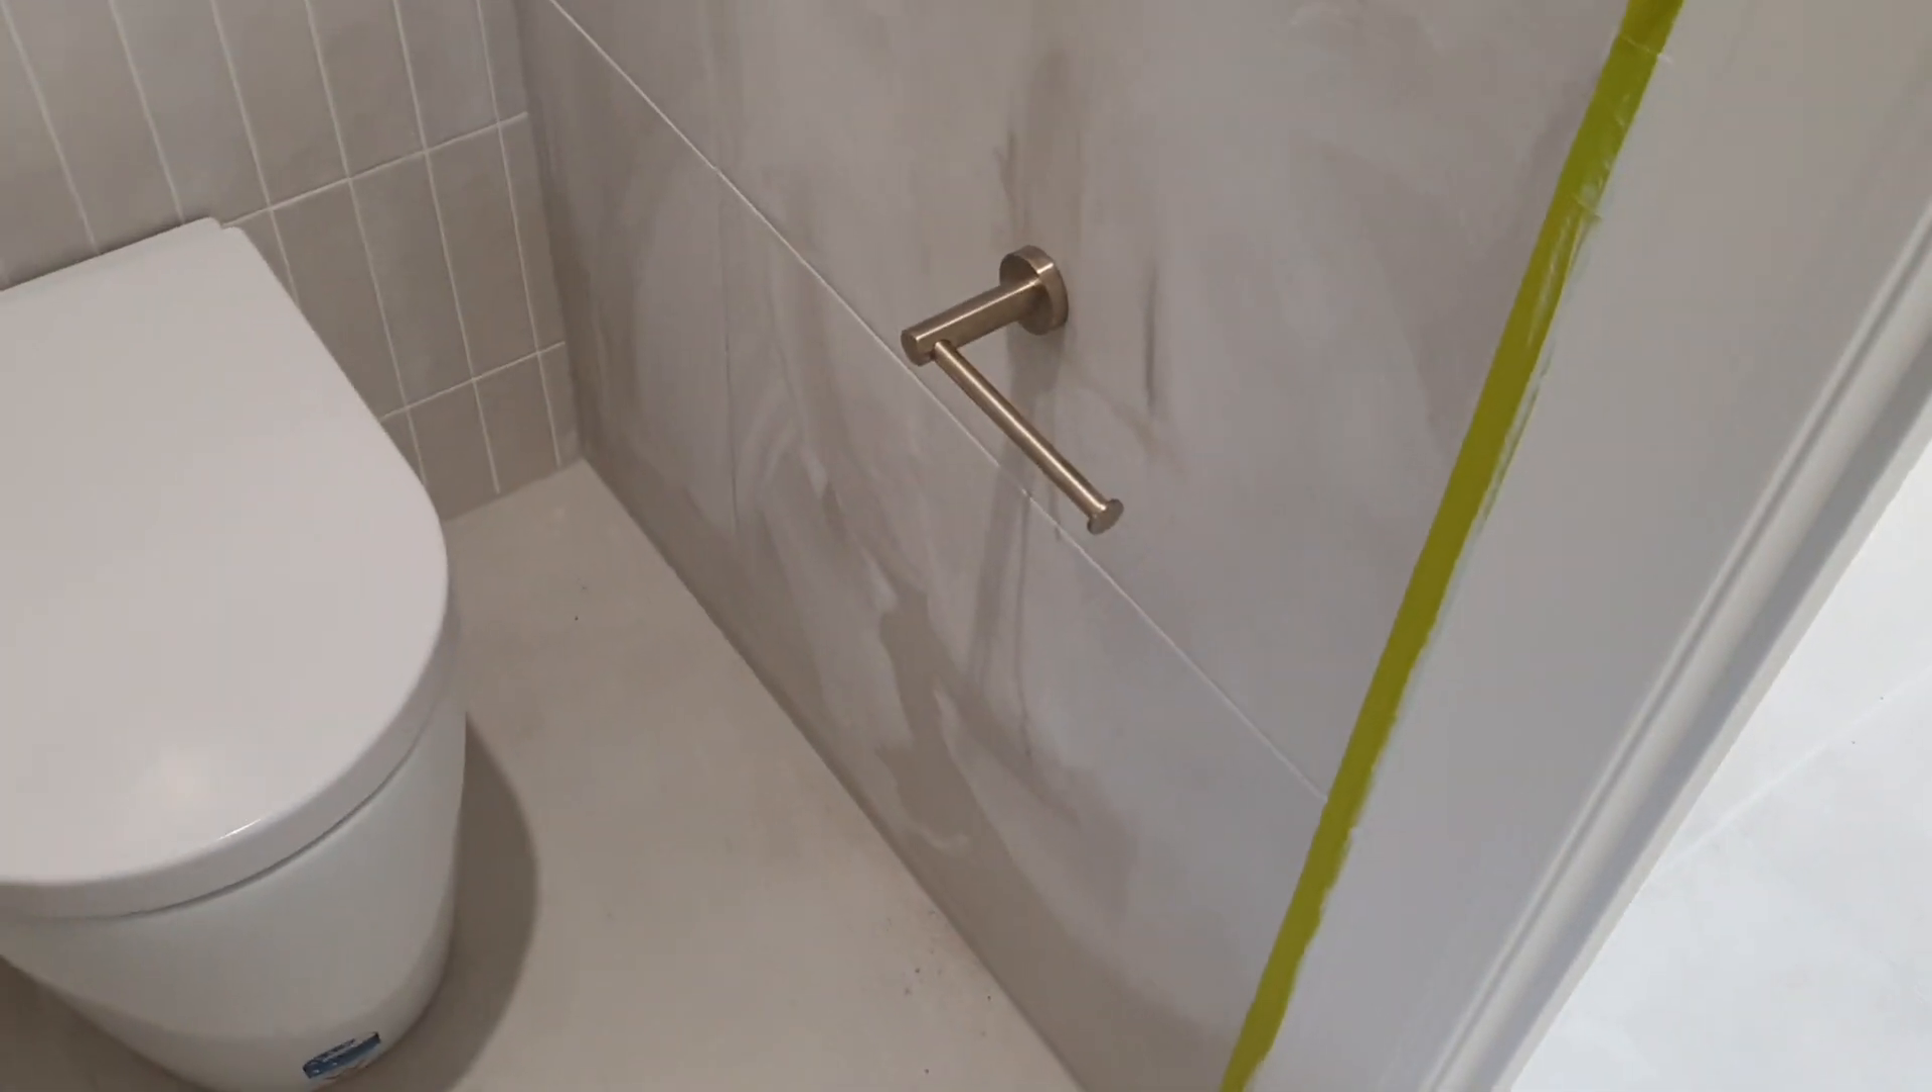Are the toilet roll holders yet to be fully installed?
No.